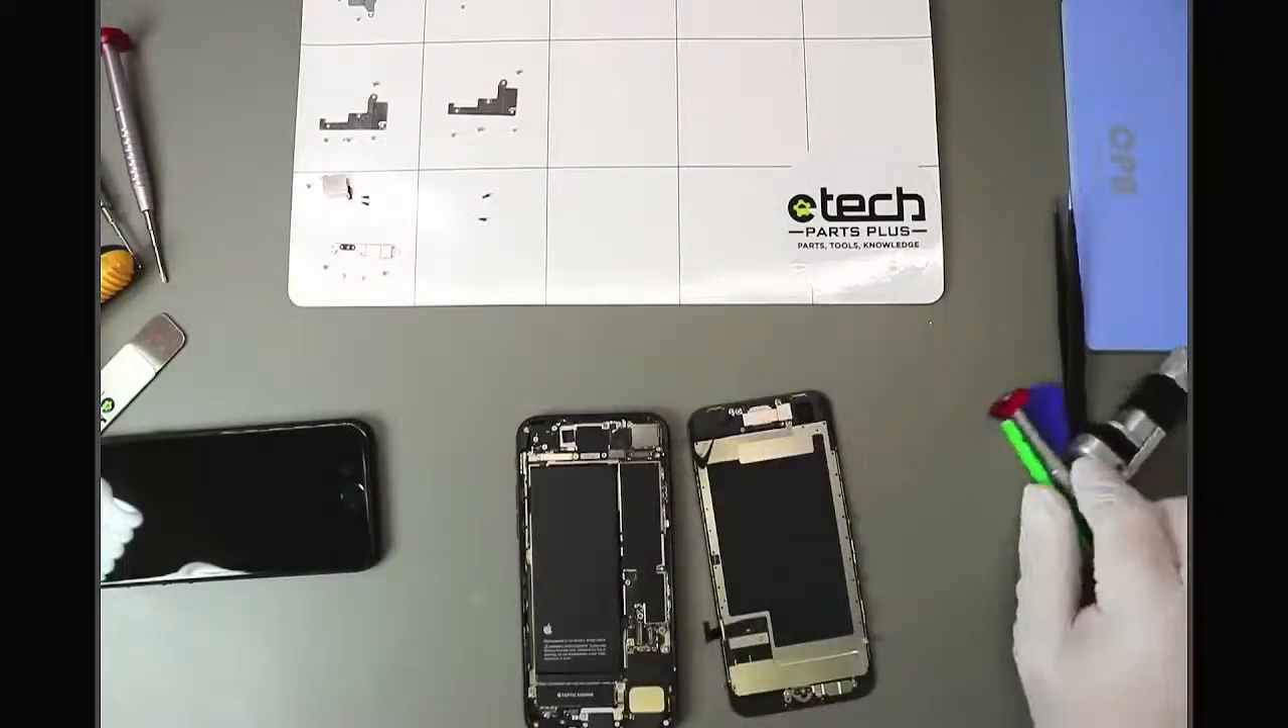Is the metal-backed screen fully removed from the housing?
Yes.